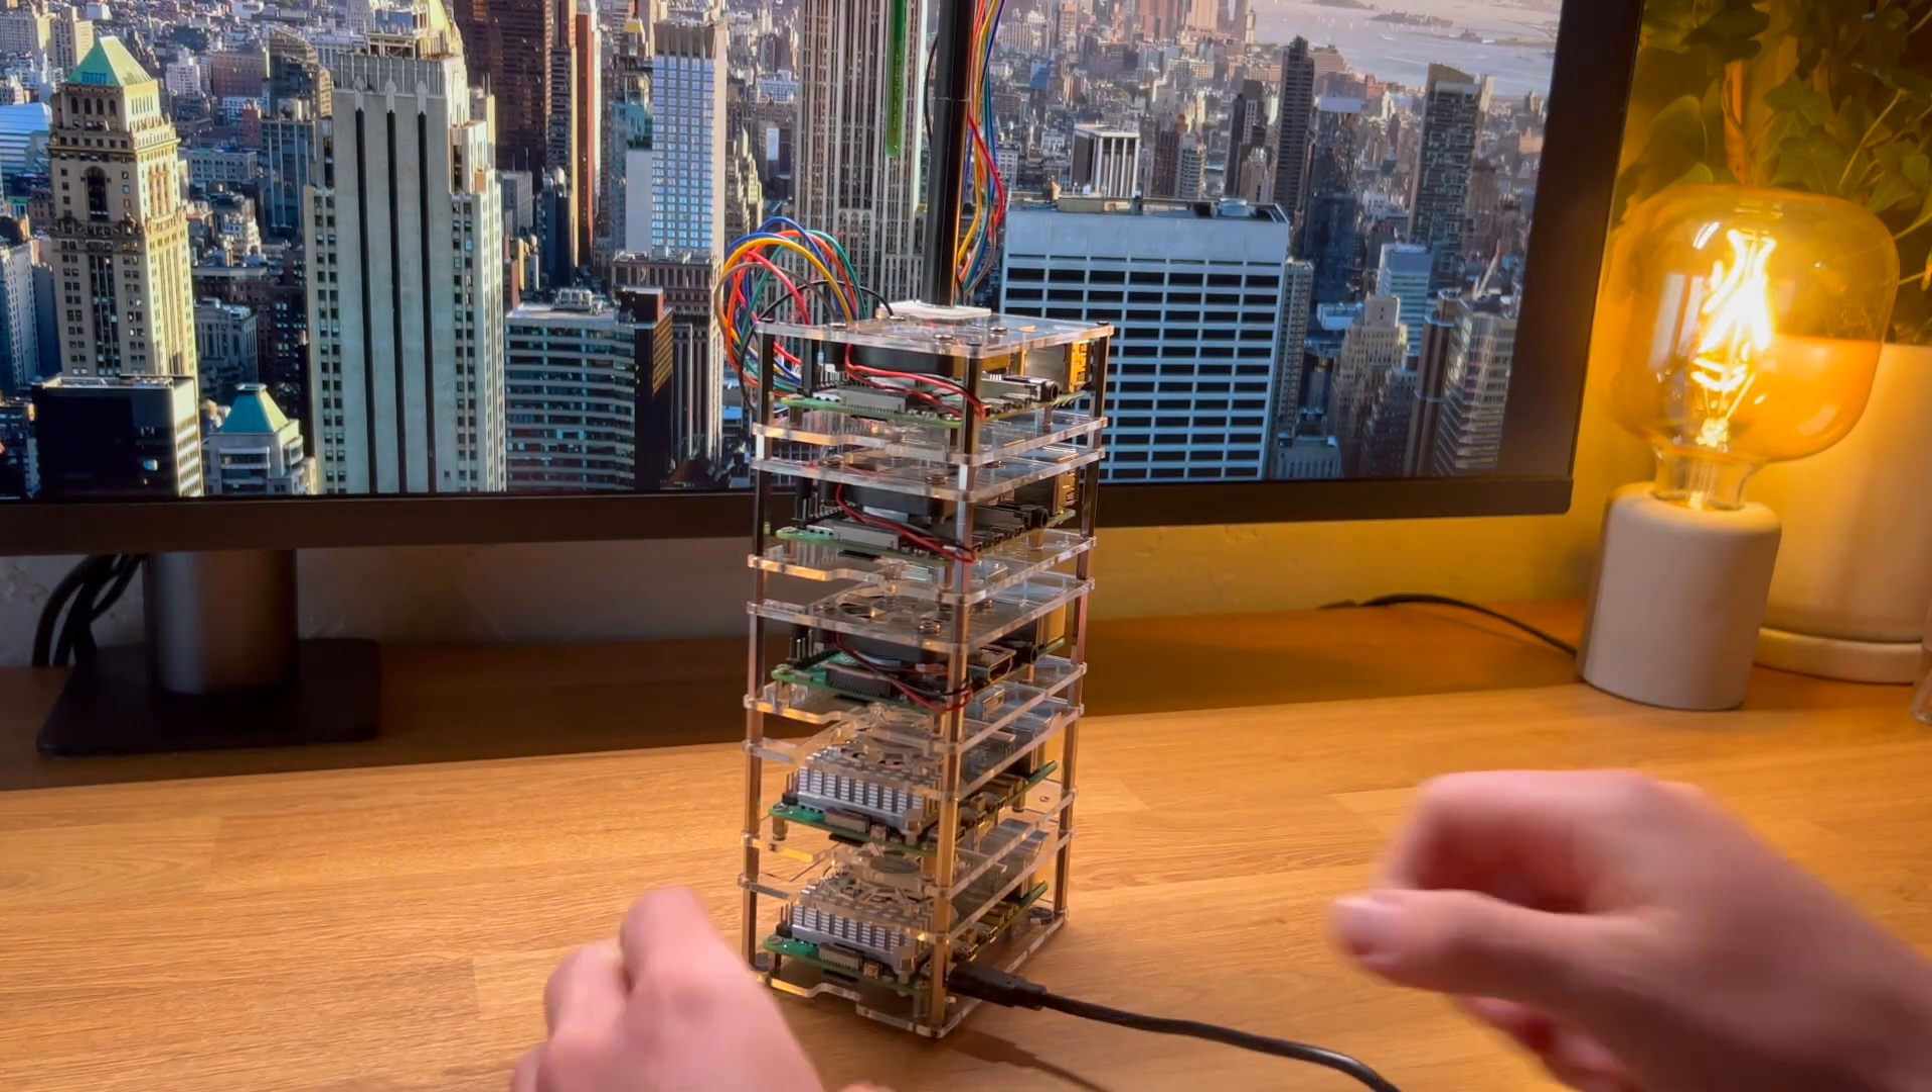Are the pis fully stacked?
Yes.